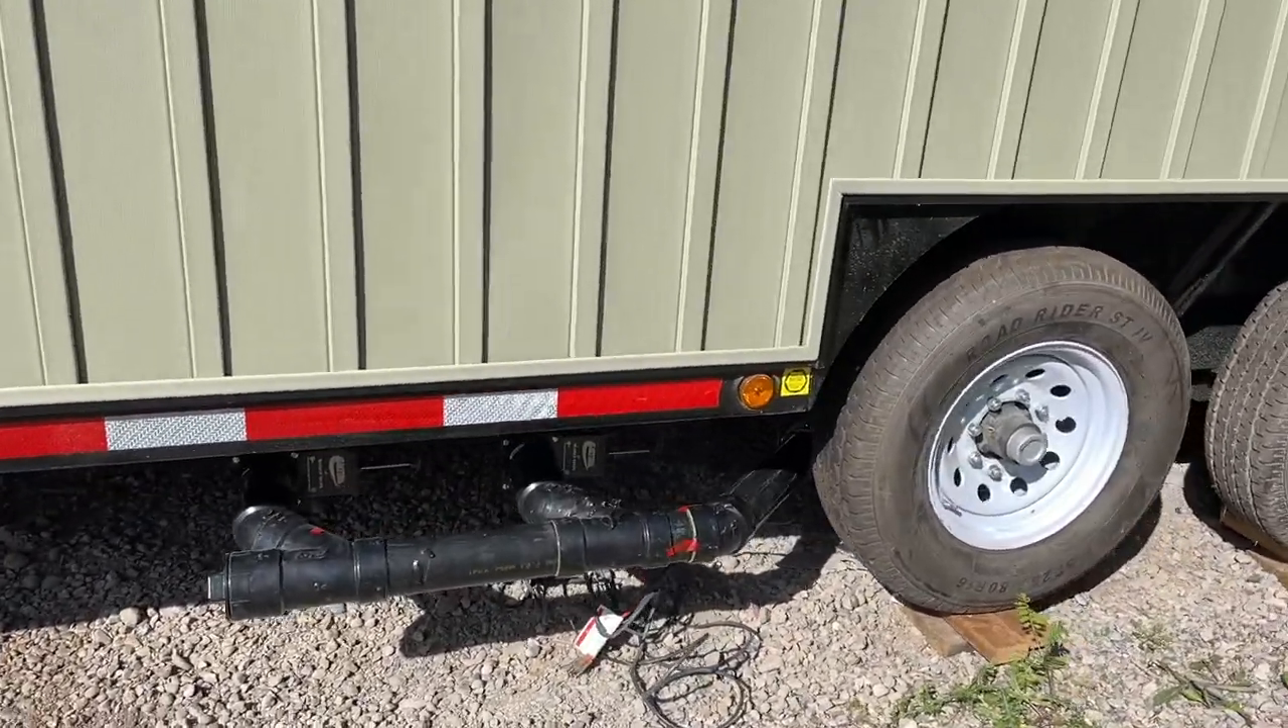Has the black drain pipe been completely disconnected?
No.